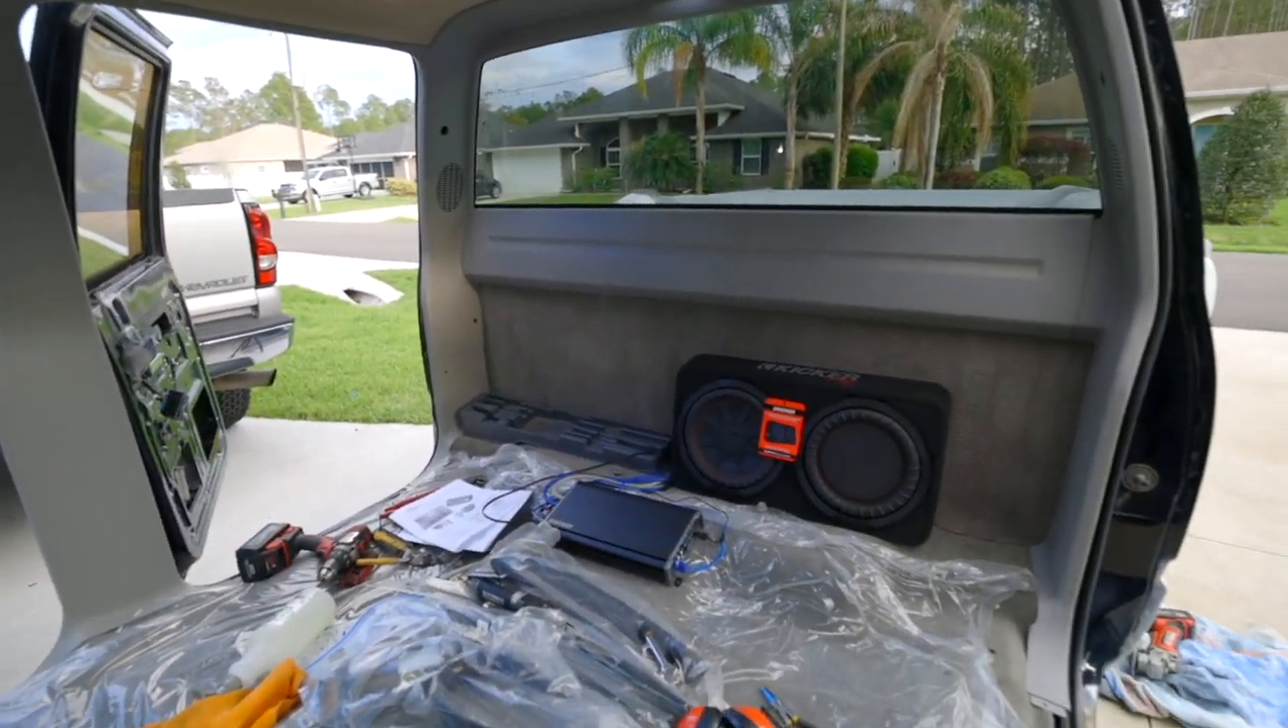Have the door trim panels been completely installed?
No.